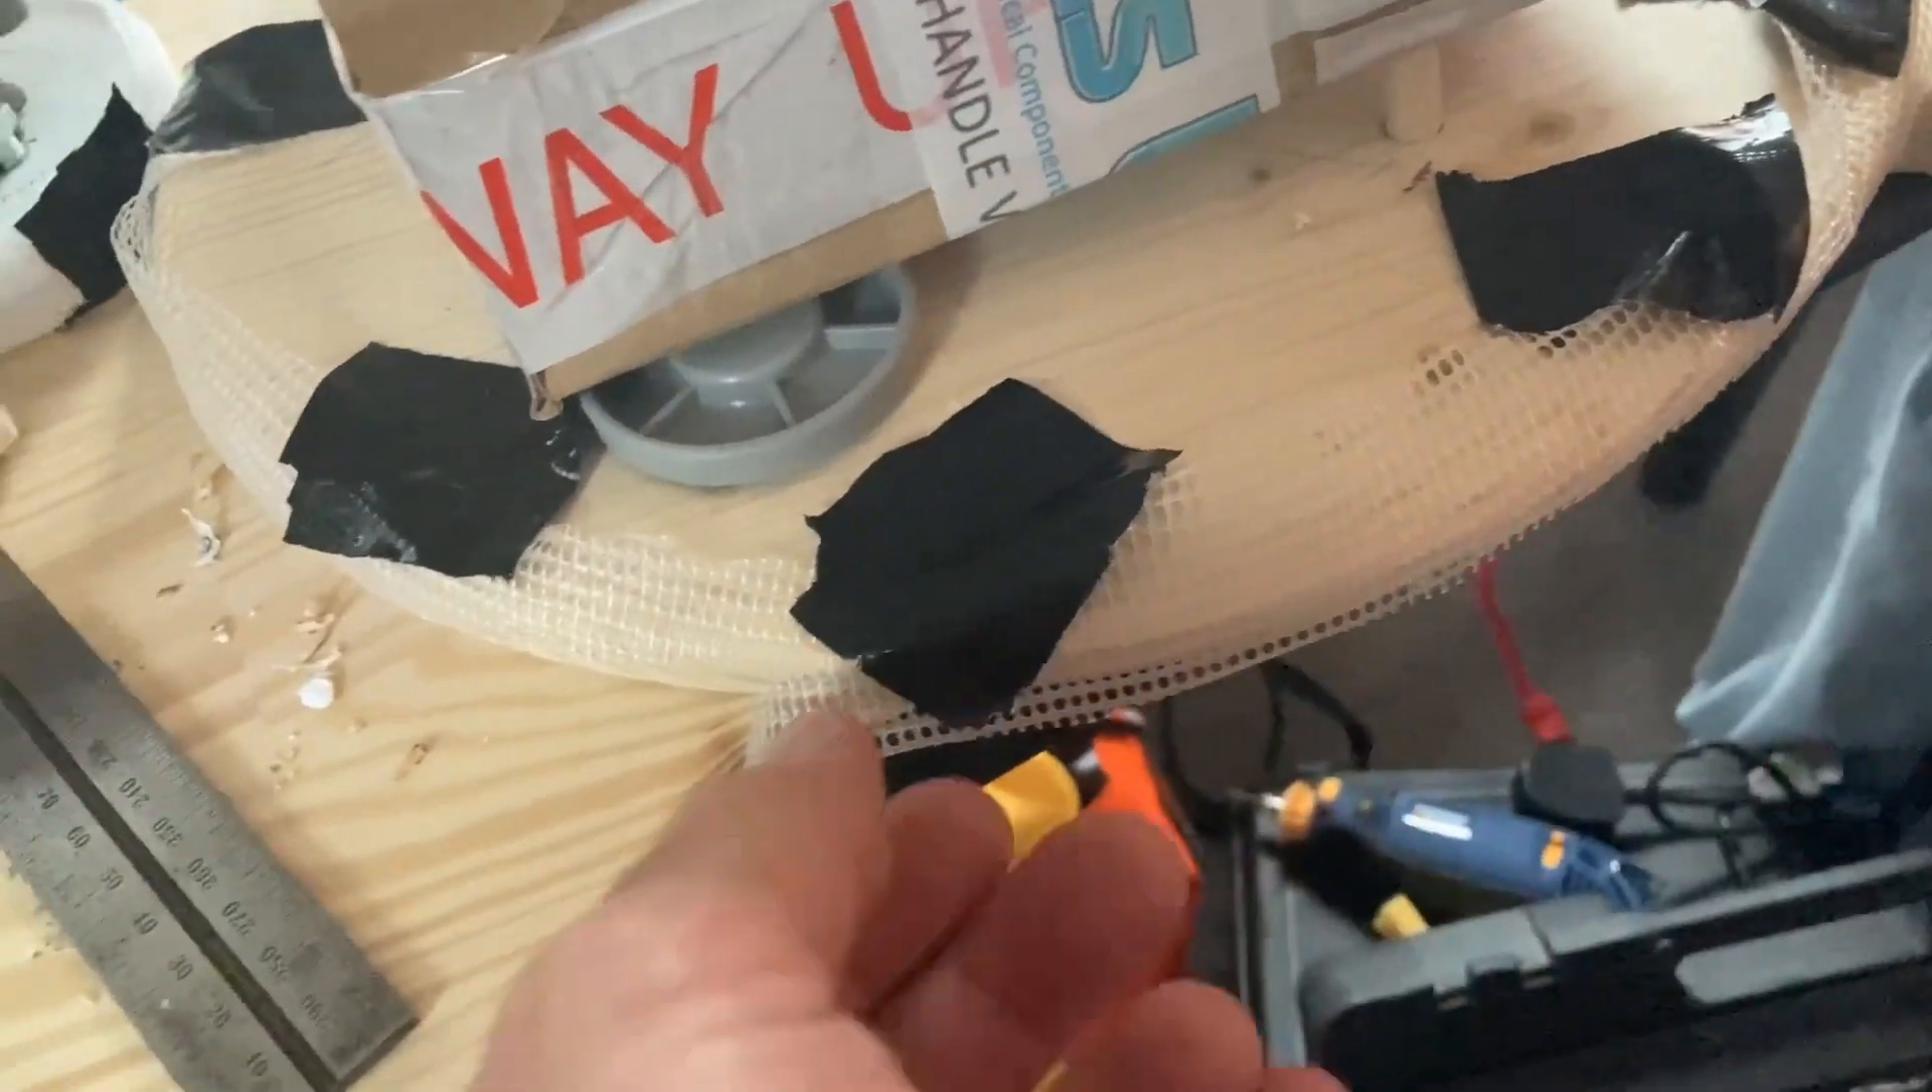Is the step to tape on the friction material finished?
Yes.